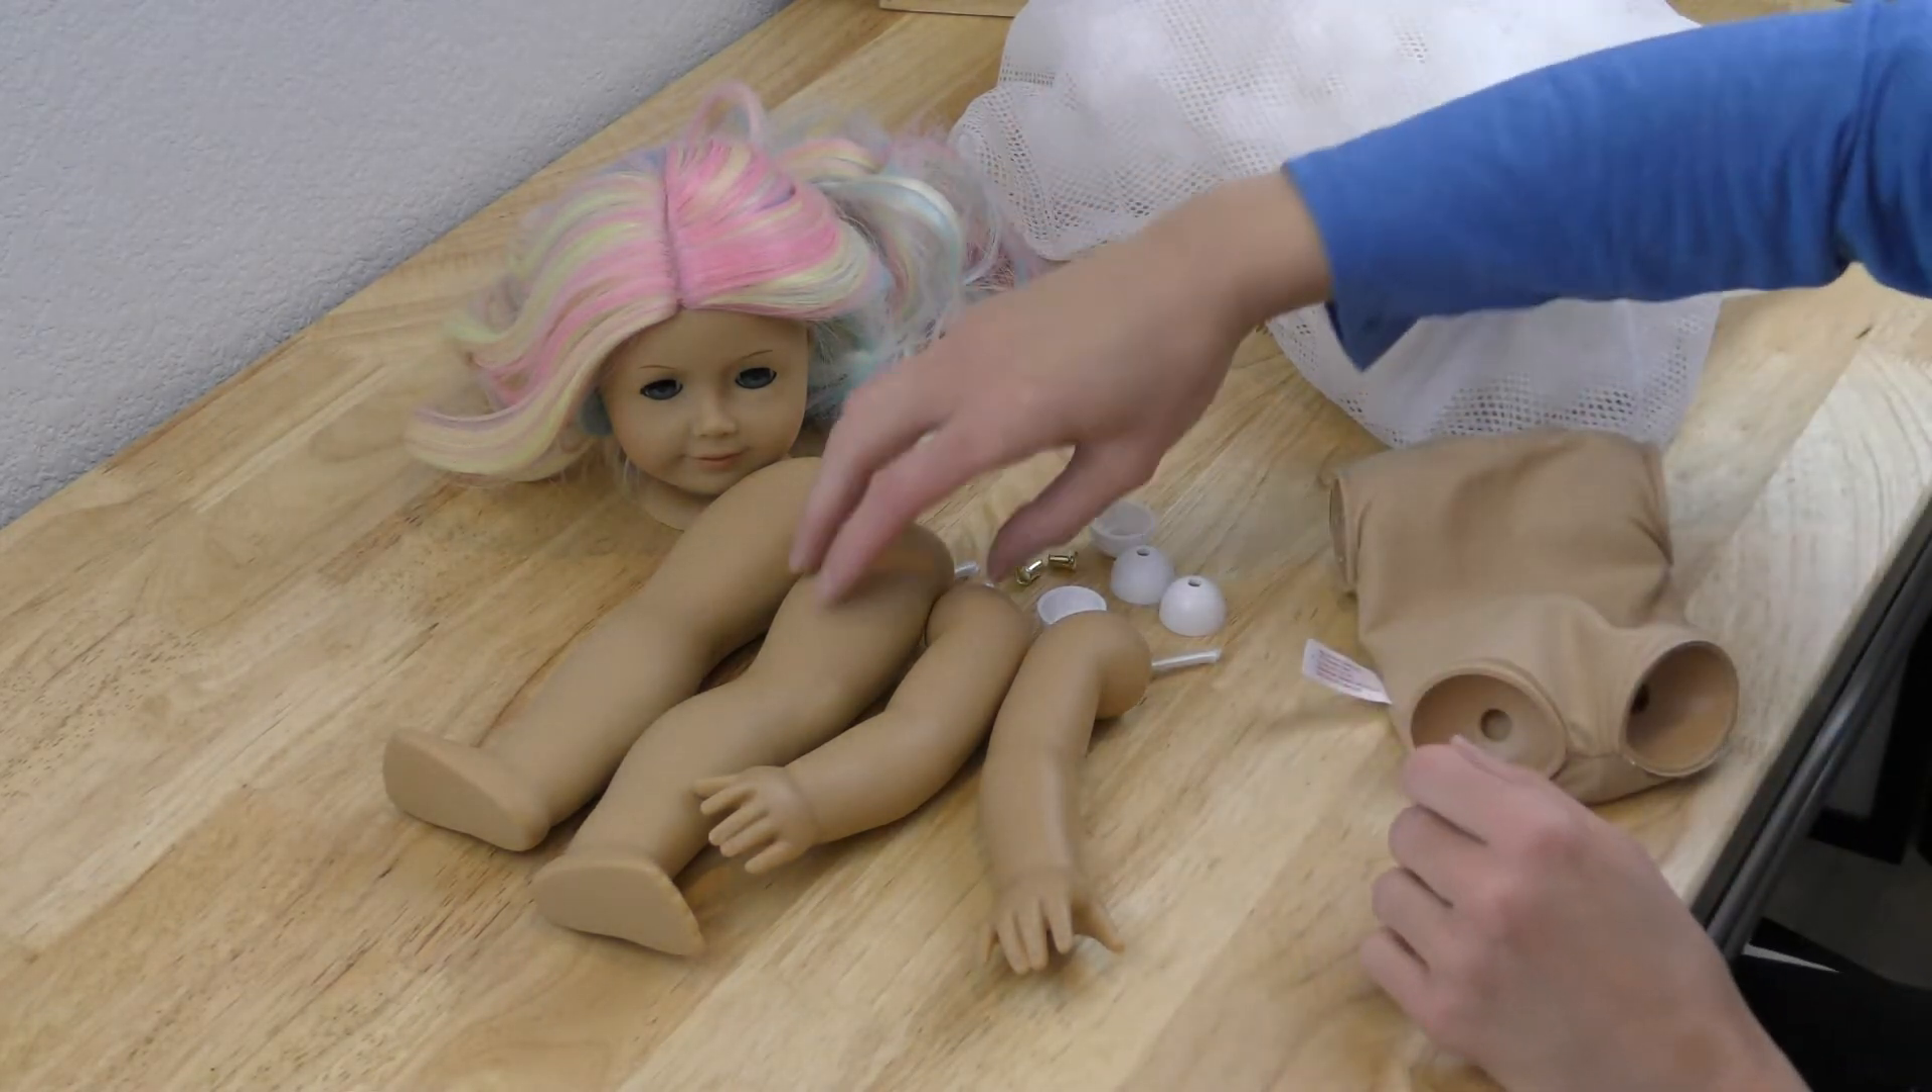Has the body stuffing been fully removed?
Yes.